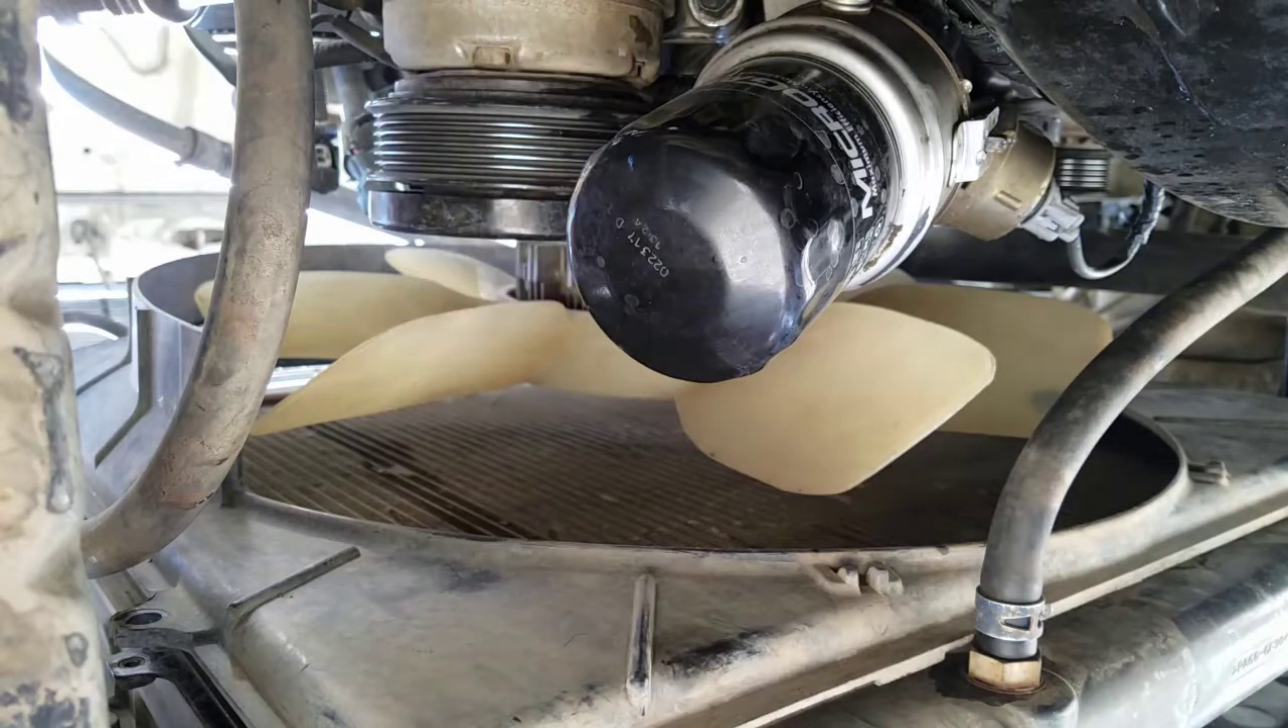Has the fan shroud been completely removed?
No.